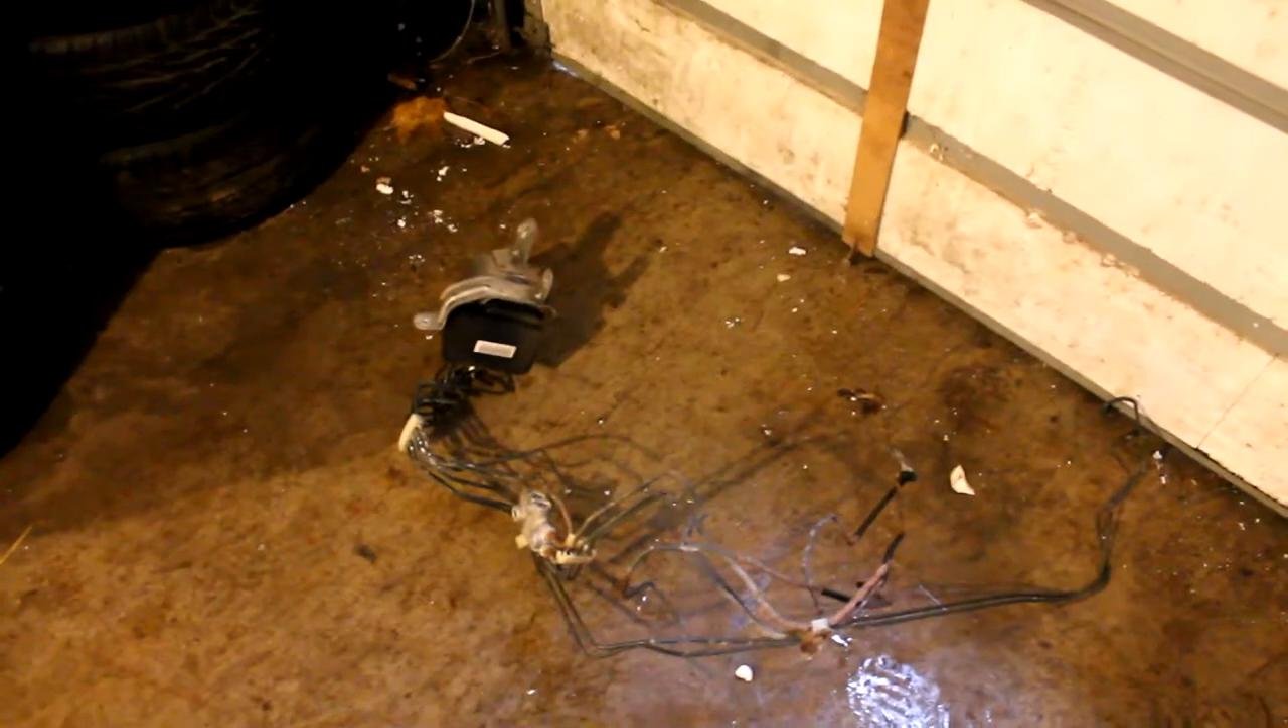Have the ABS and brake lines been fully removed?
Yes.